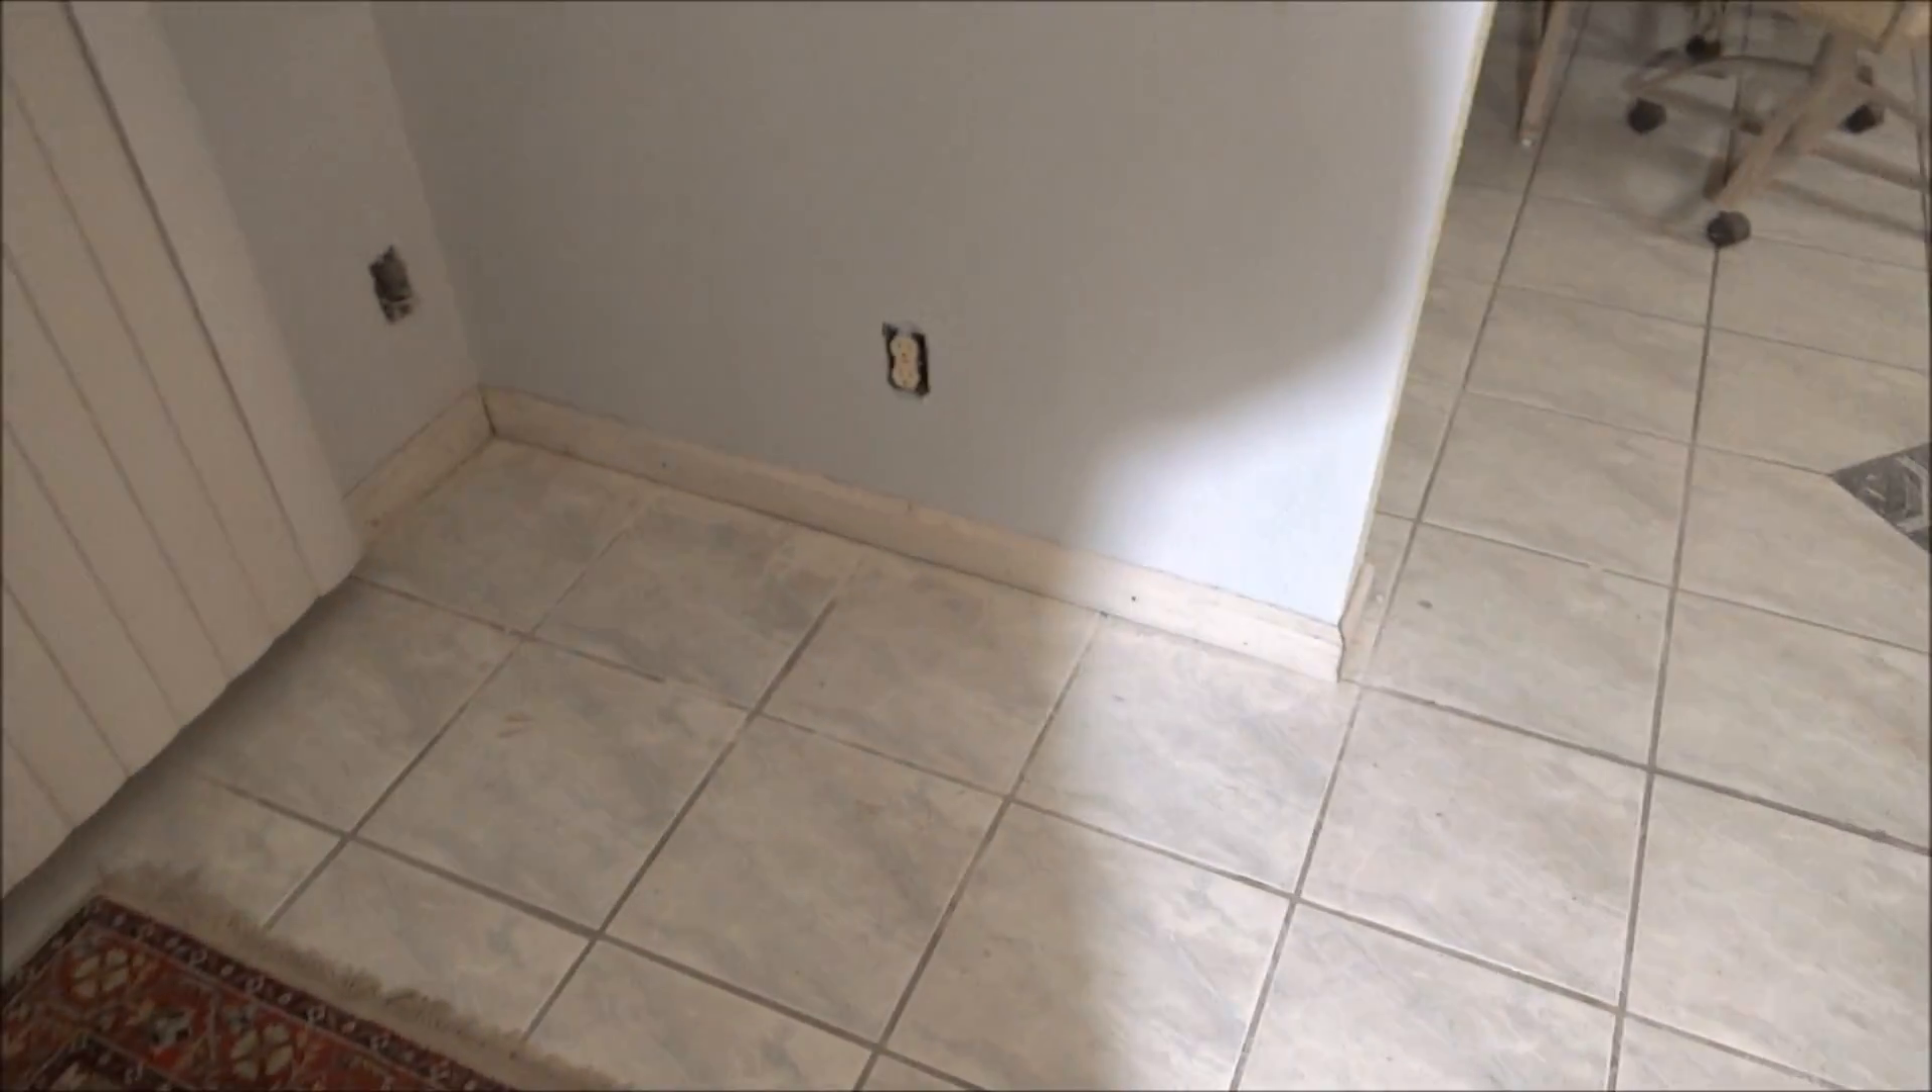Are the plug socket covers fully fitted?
No.